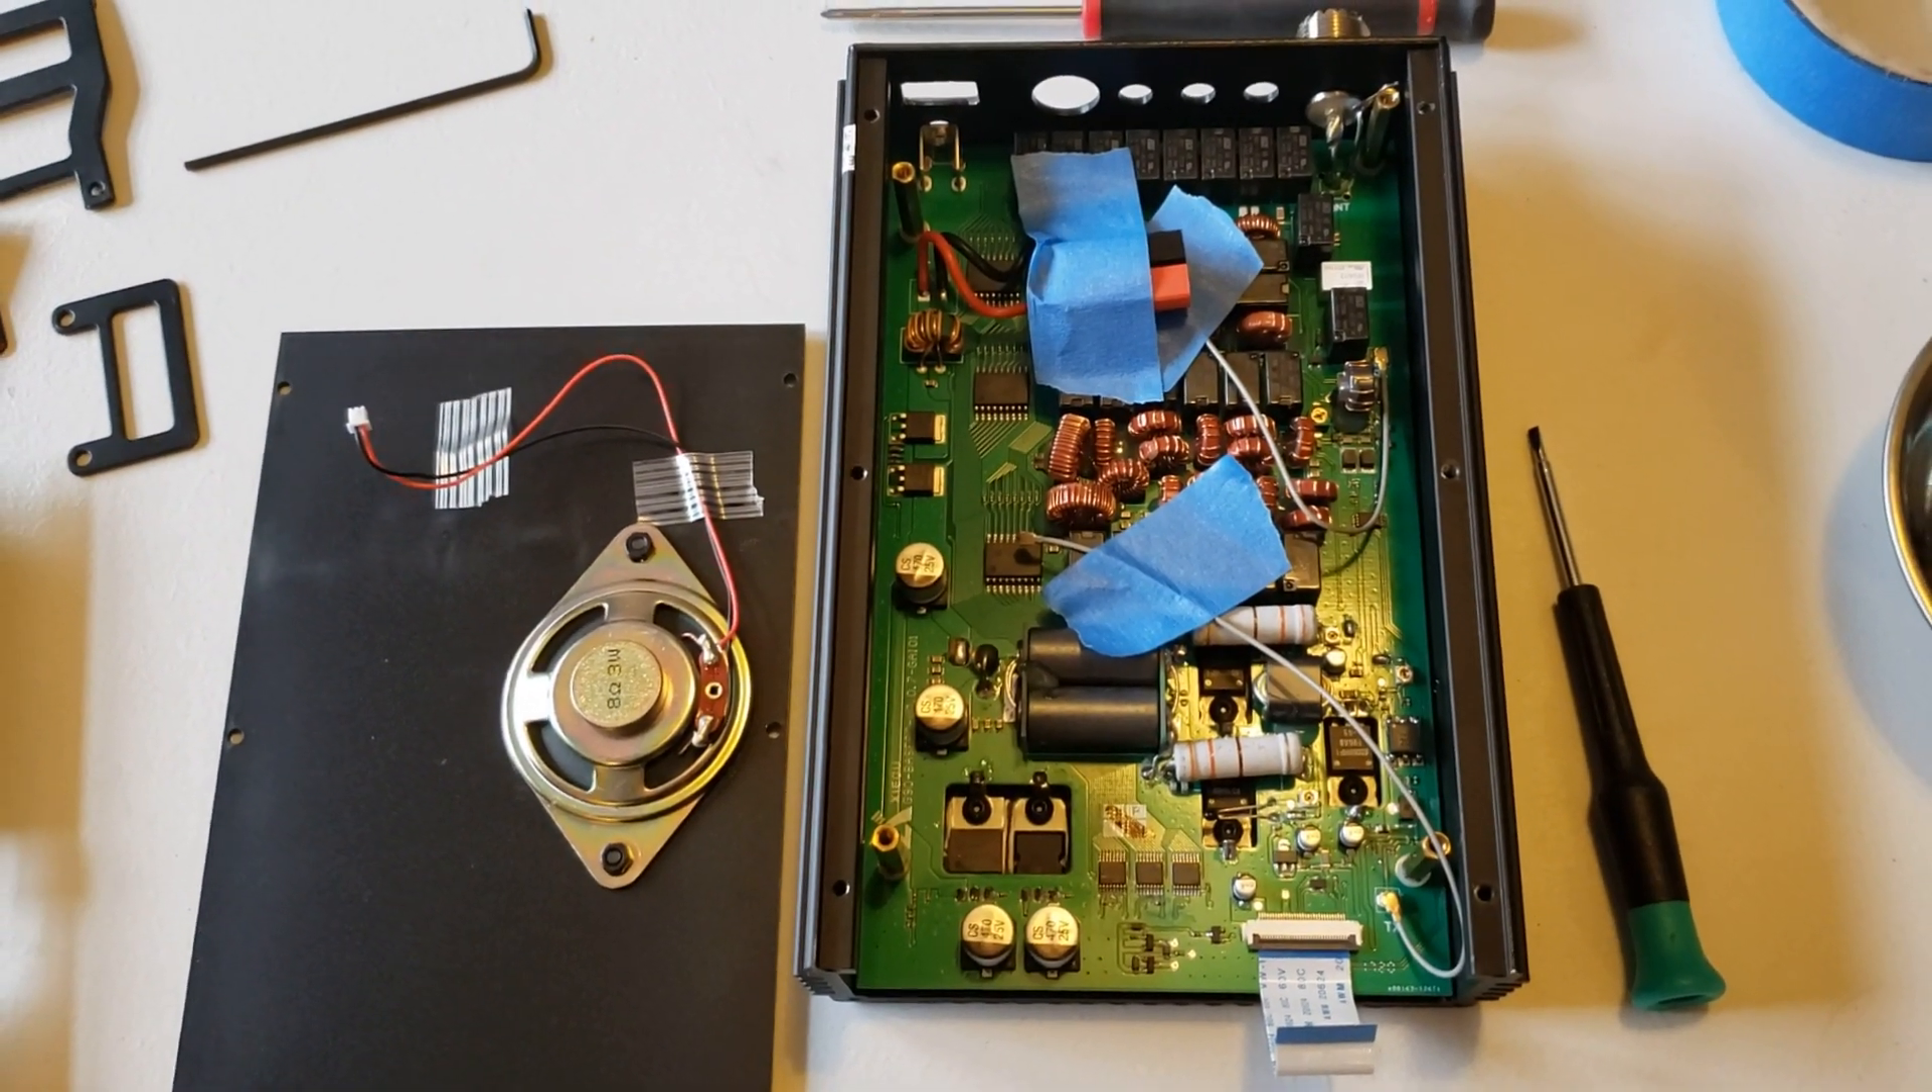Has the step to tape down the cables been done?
Yes.